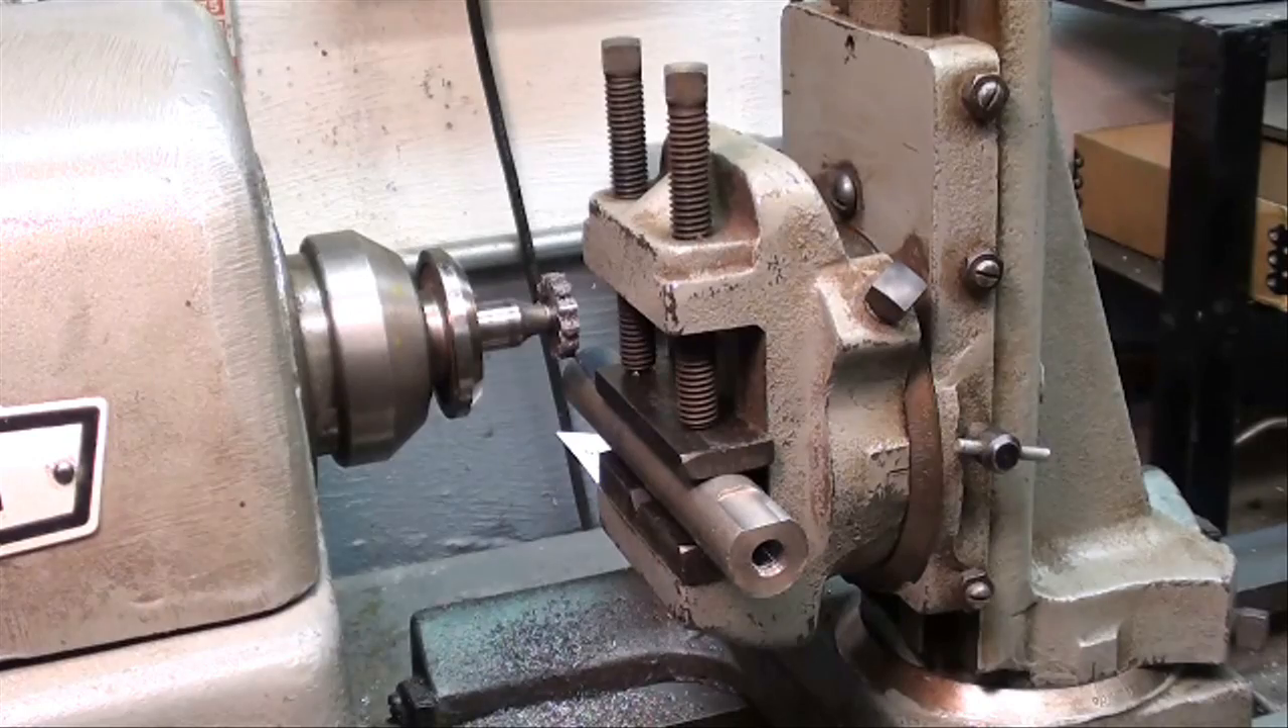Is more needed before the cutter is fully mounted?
No.